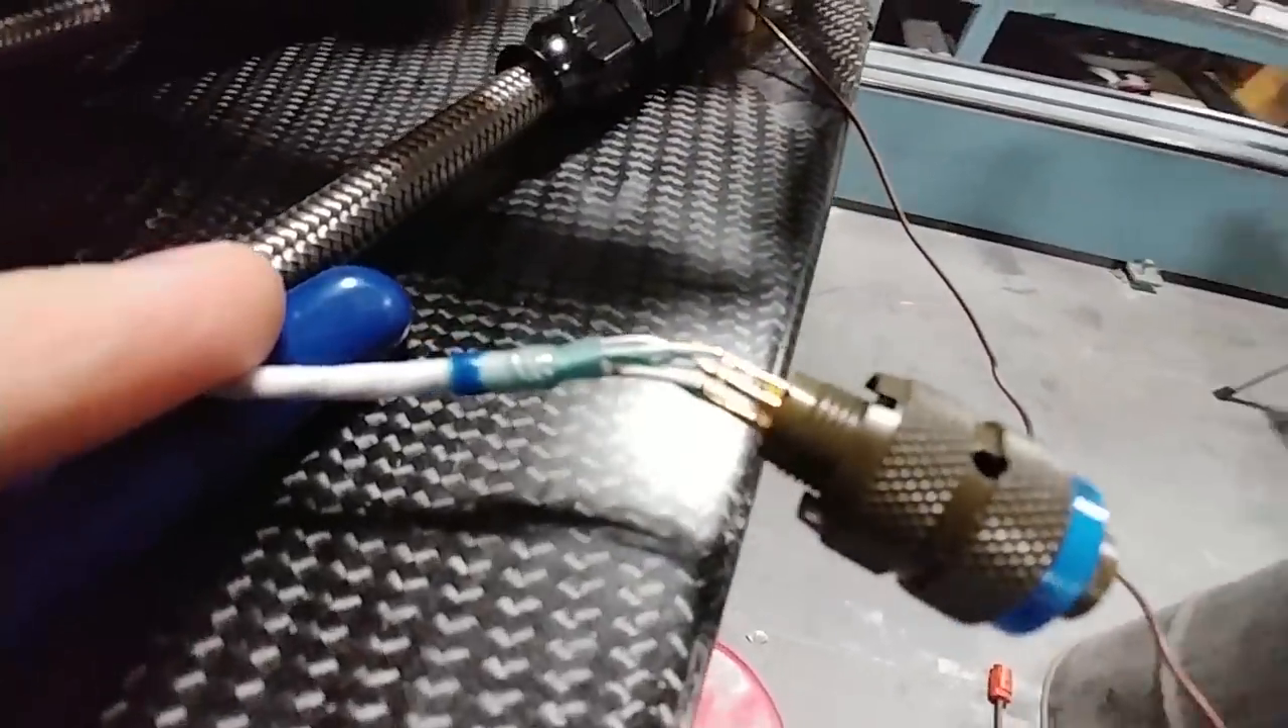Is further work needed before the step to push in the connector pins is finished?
Yes.